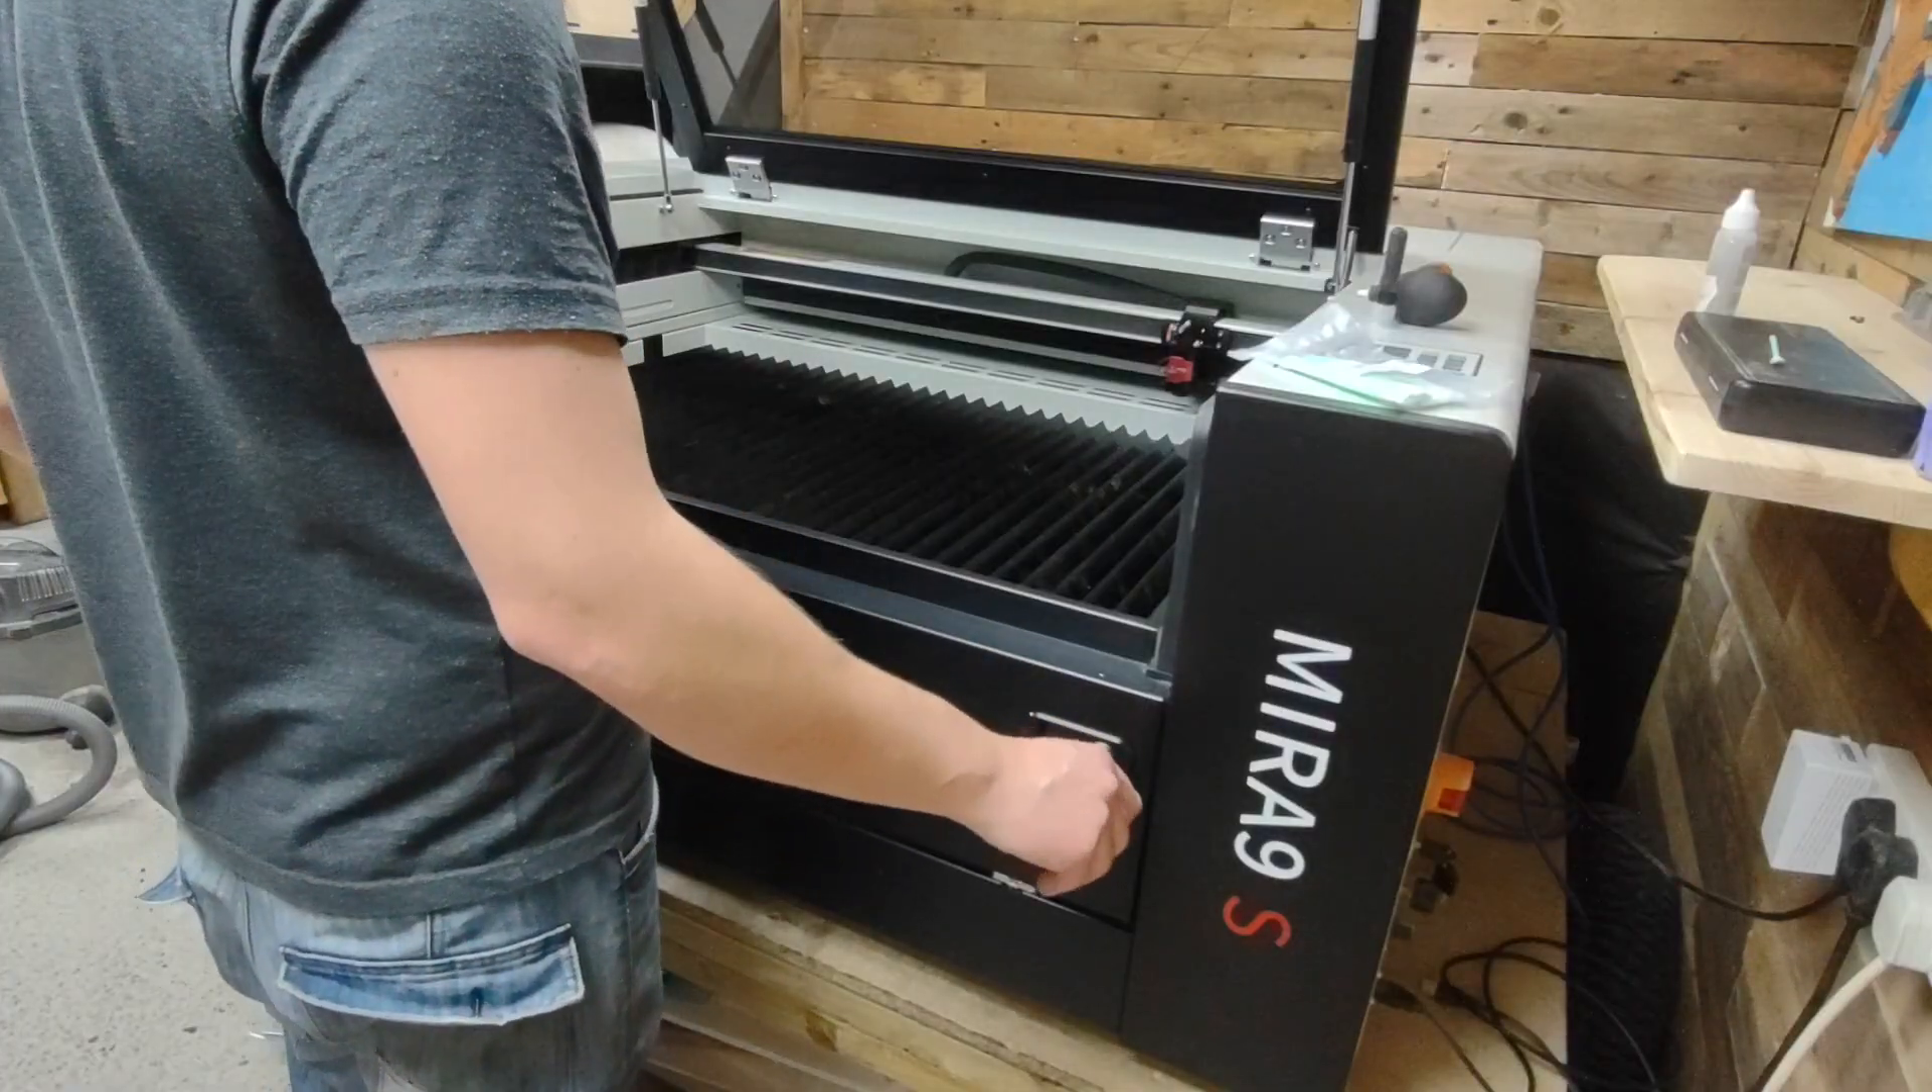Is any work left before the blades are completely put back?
No.